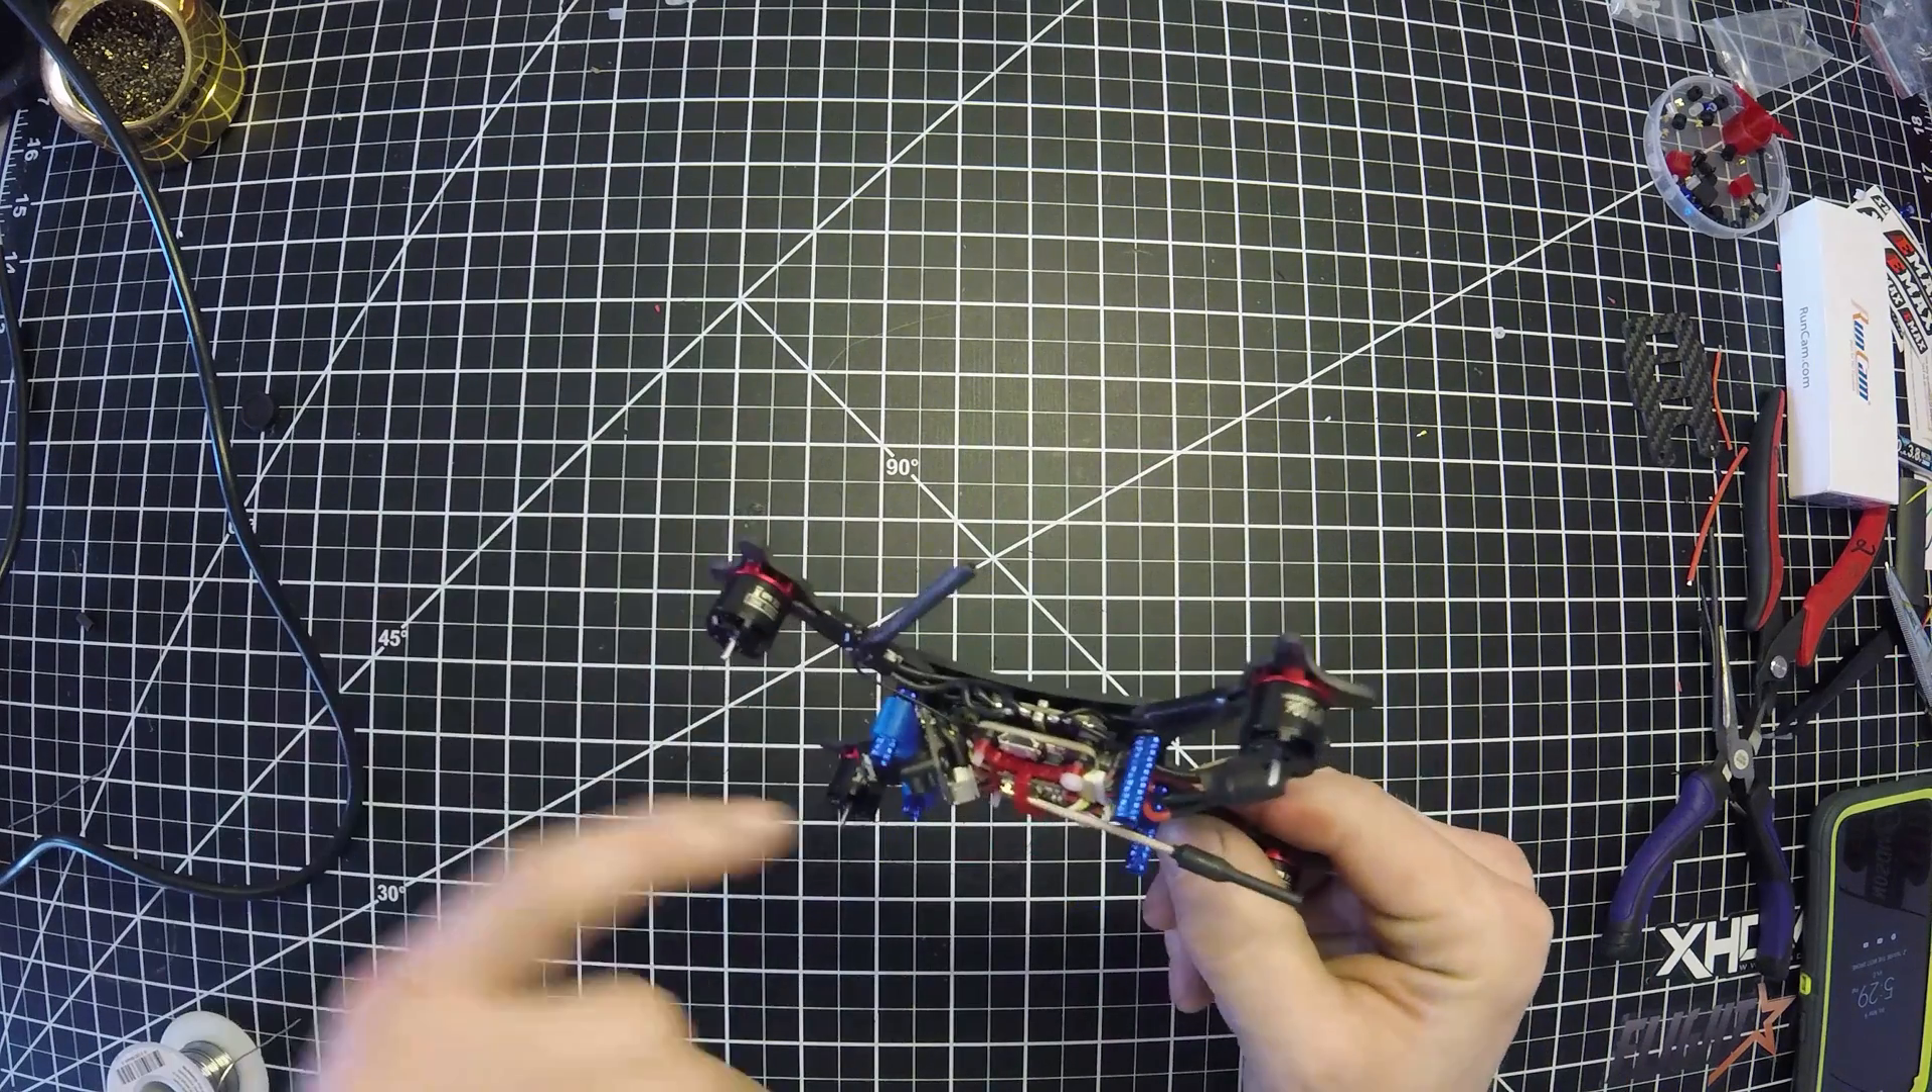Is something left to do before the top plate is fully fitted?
Yes.